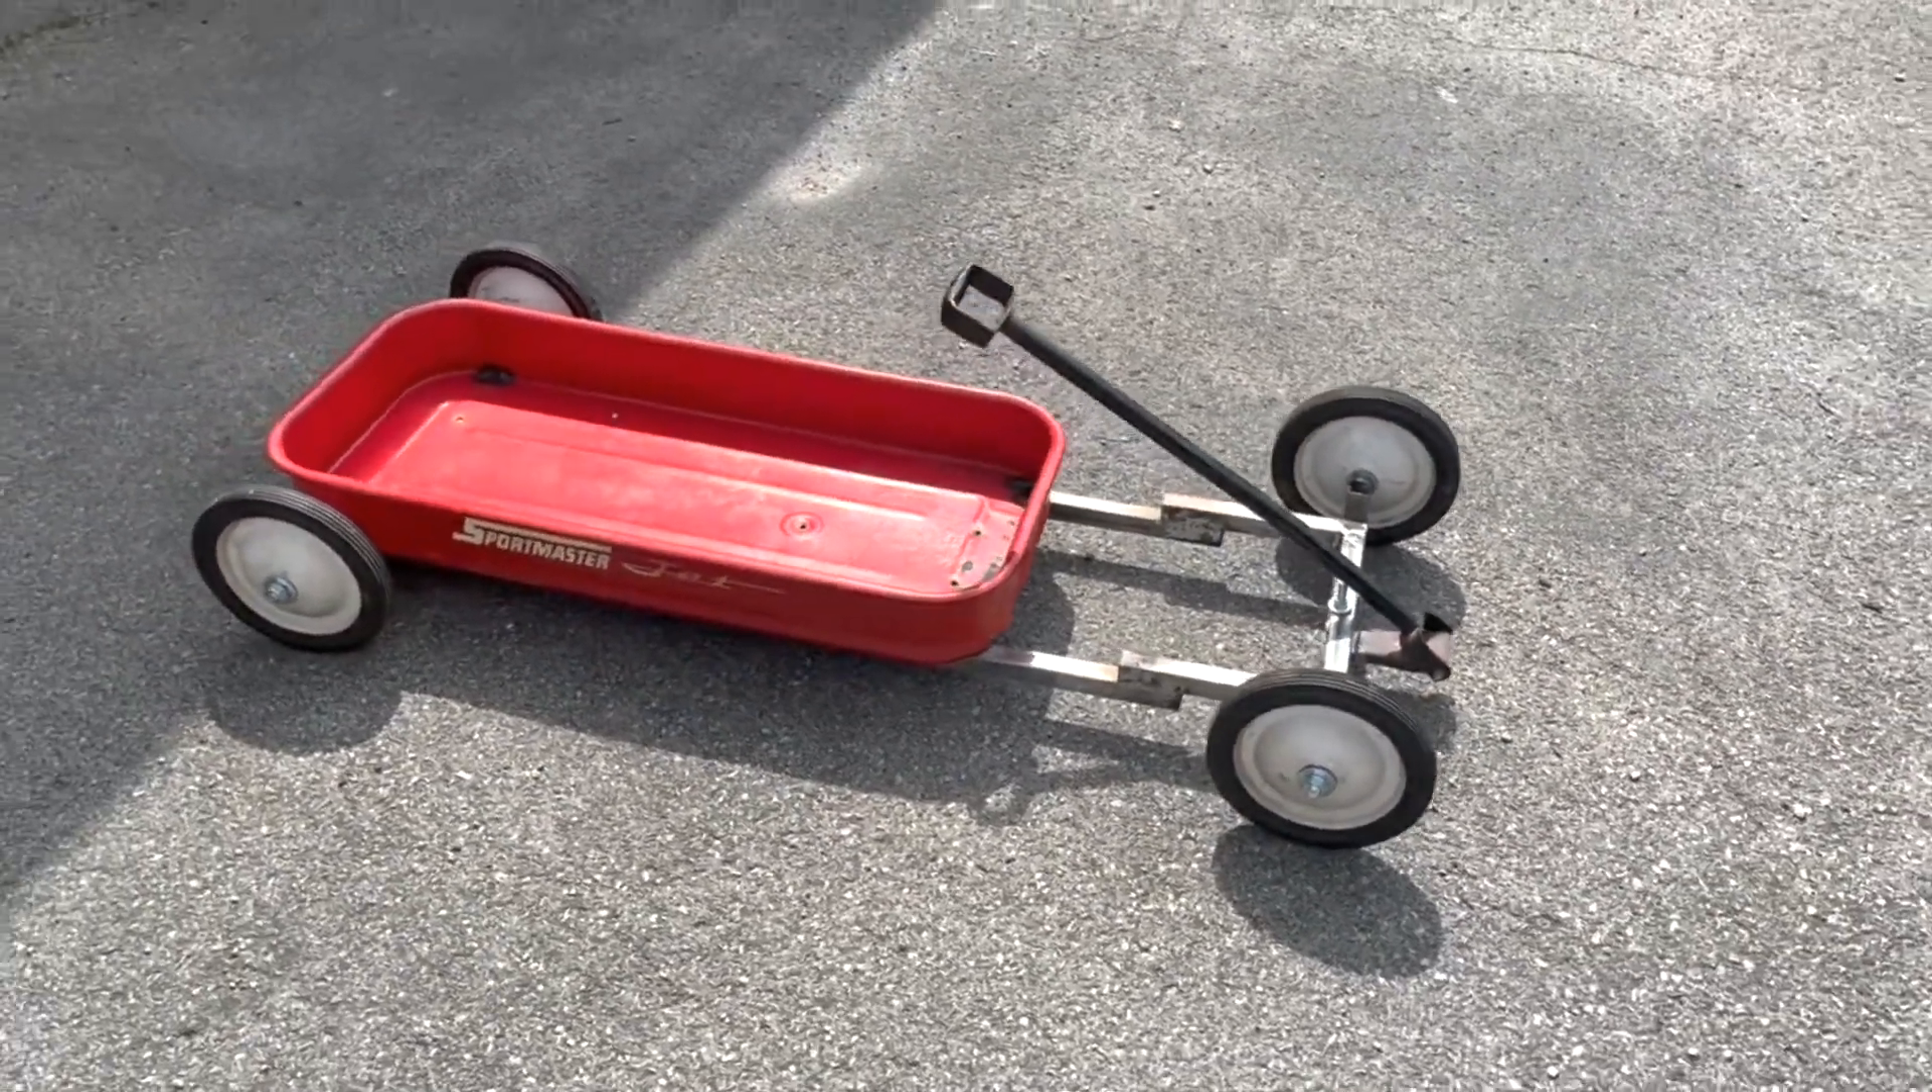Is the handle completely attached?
Yes.